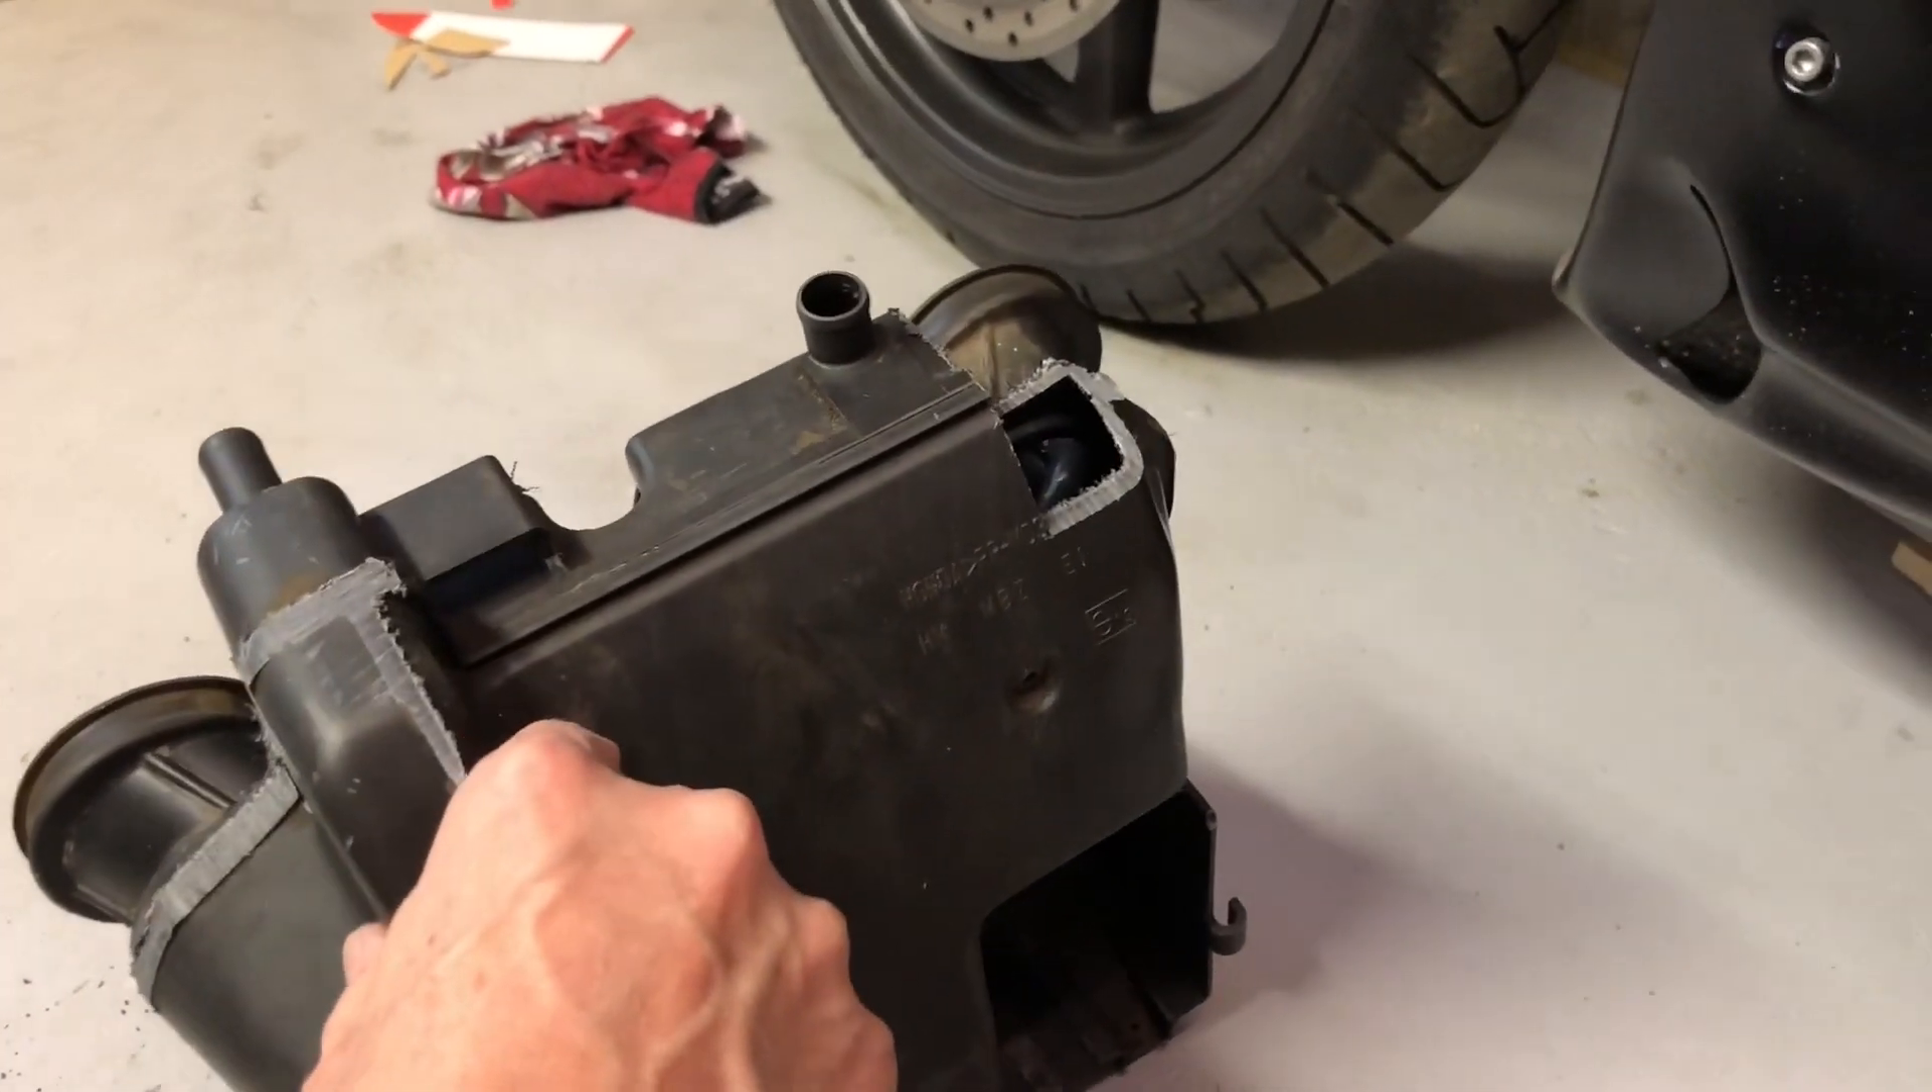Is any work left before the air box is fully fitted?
Yes.